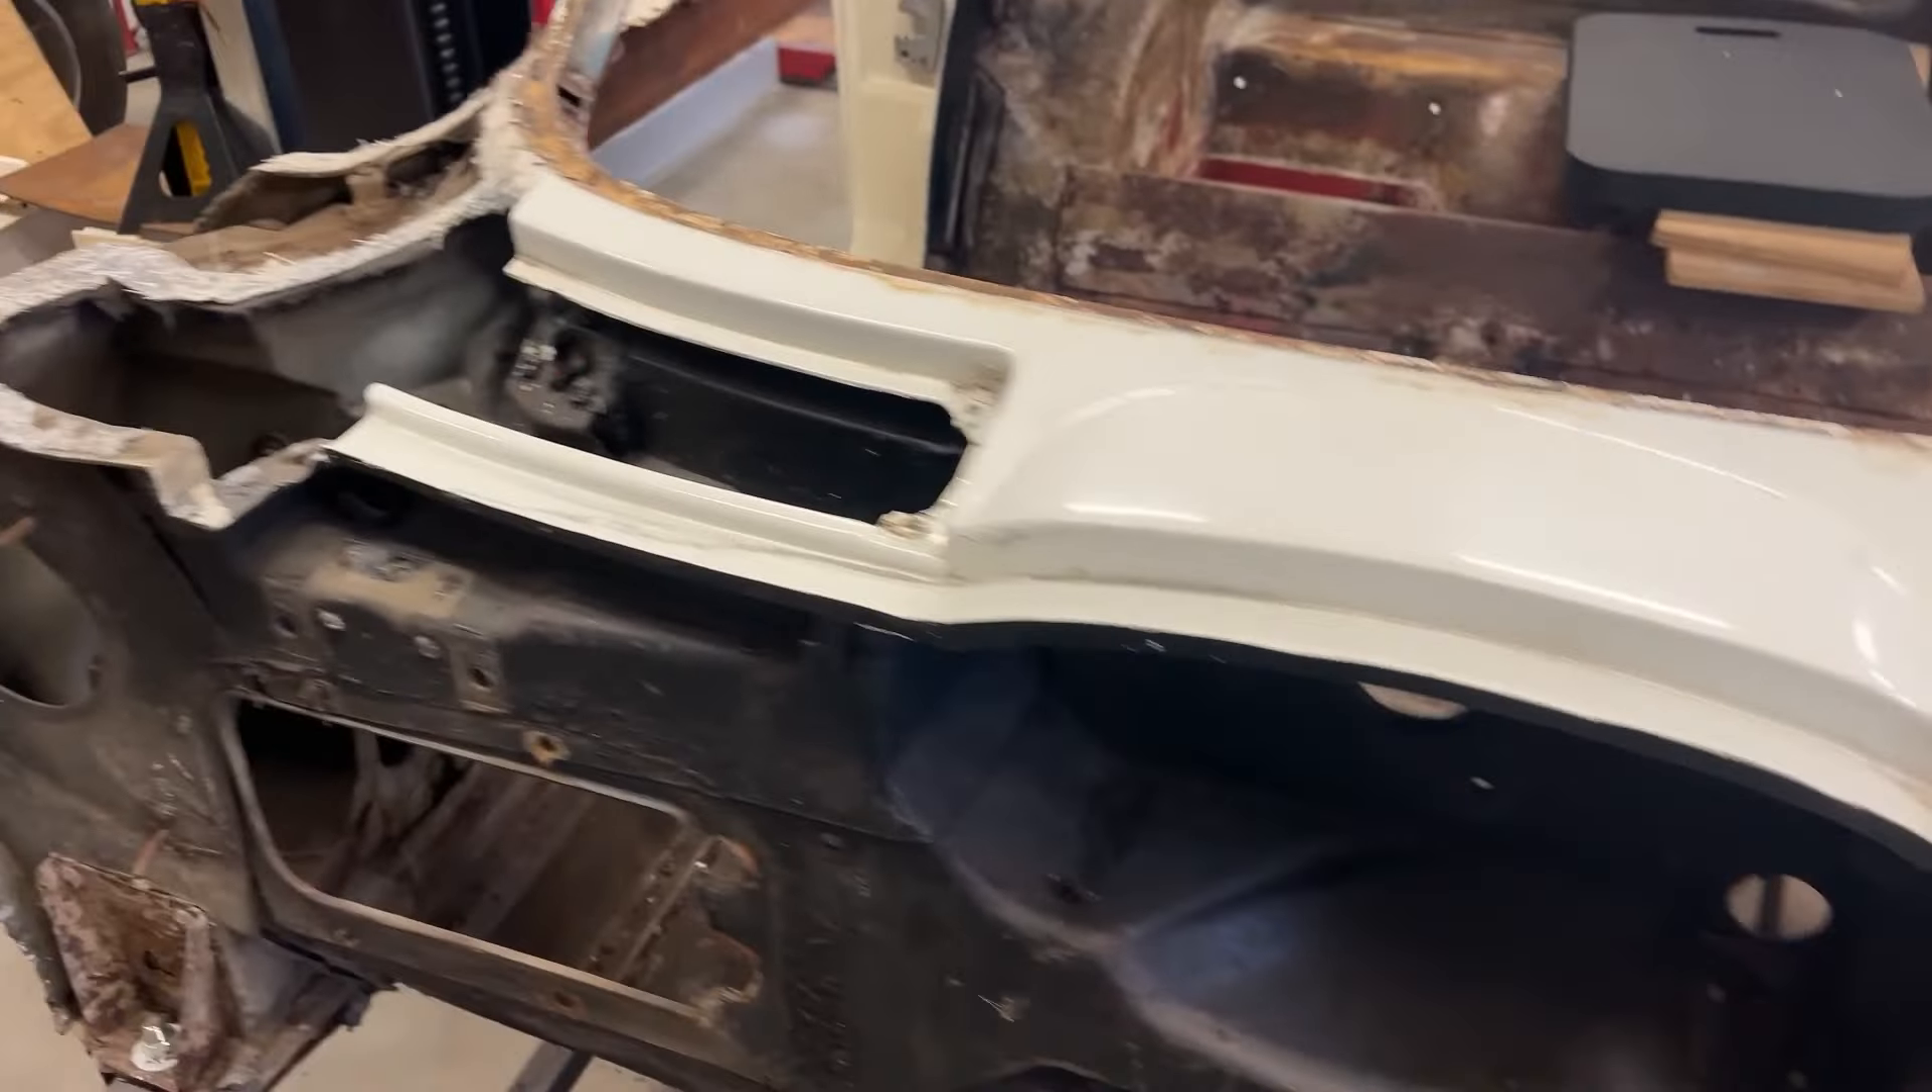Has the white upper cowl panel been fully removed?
No.